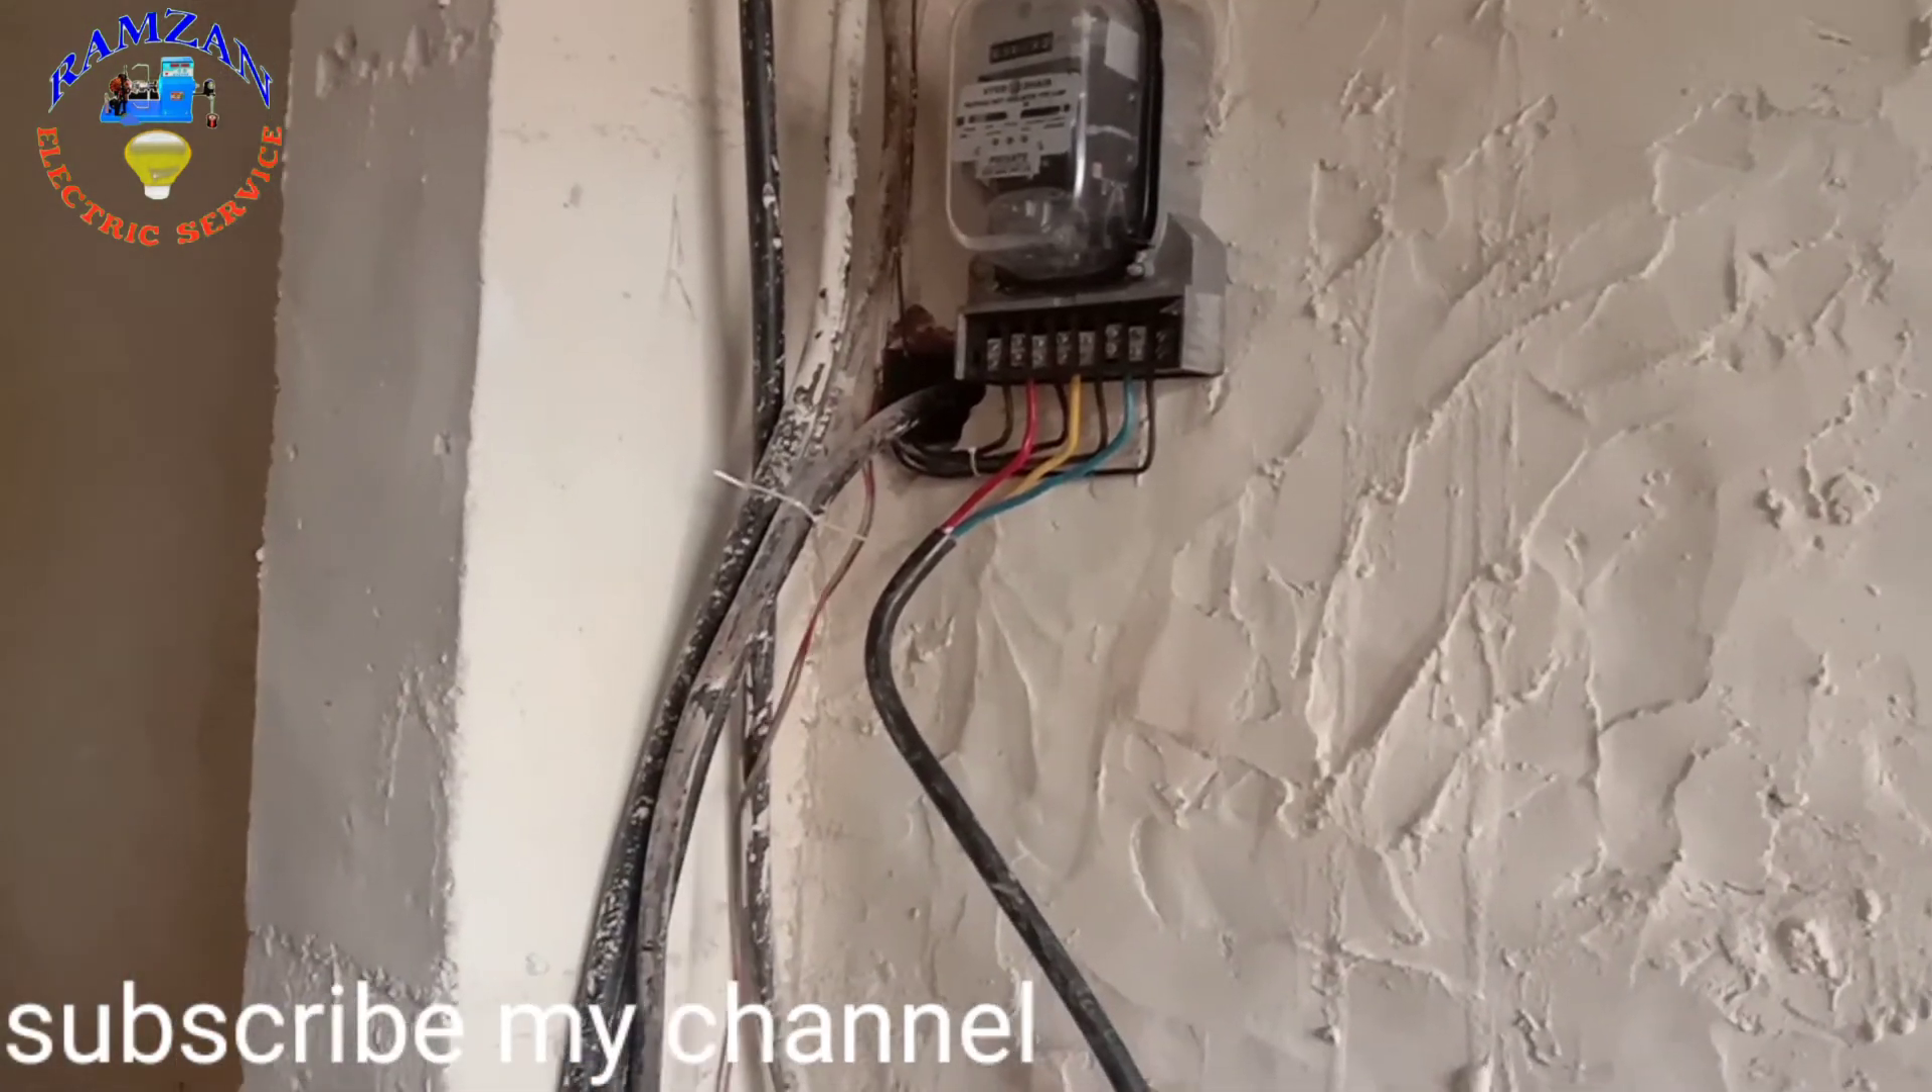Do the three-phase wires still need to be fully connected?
No.